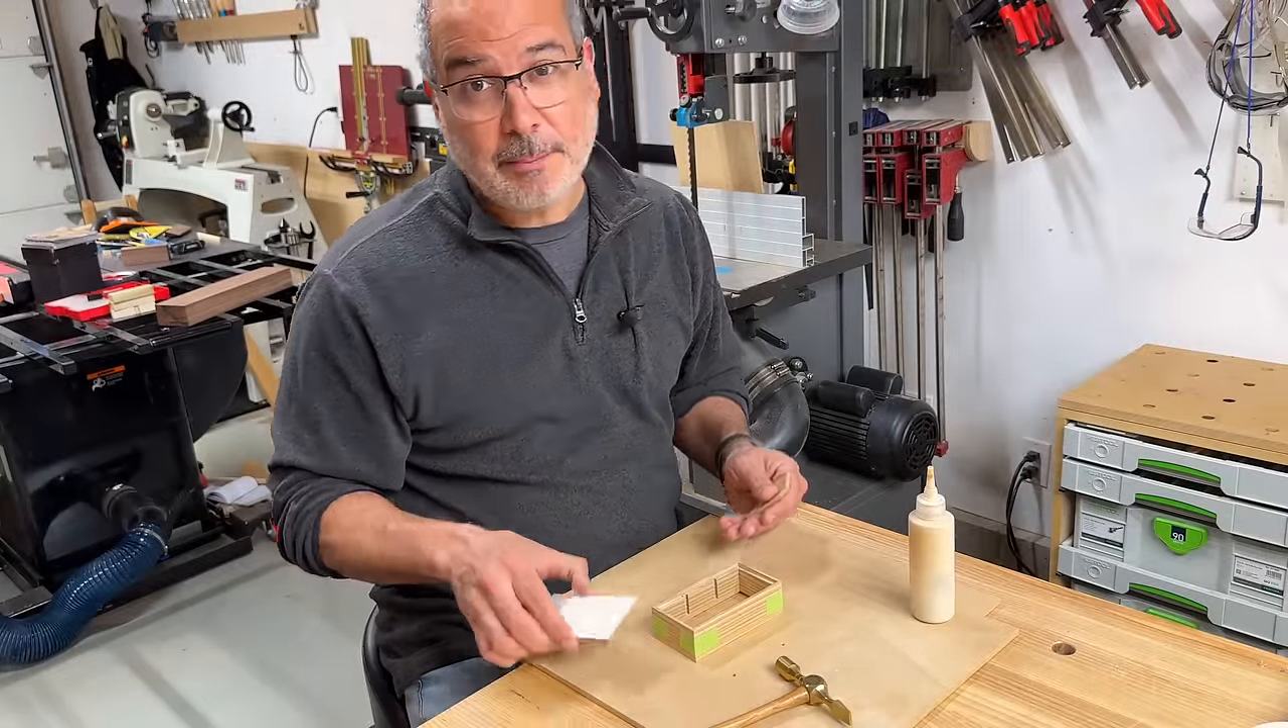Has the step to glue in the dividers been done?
No.